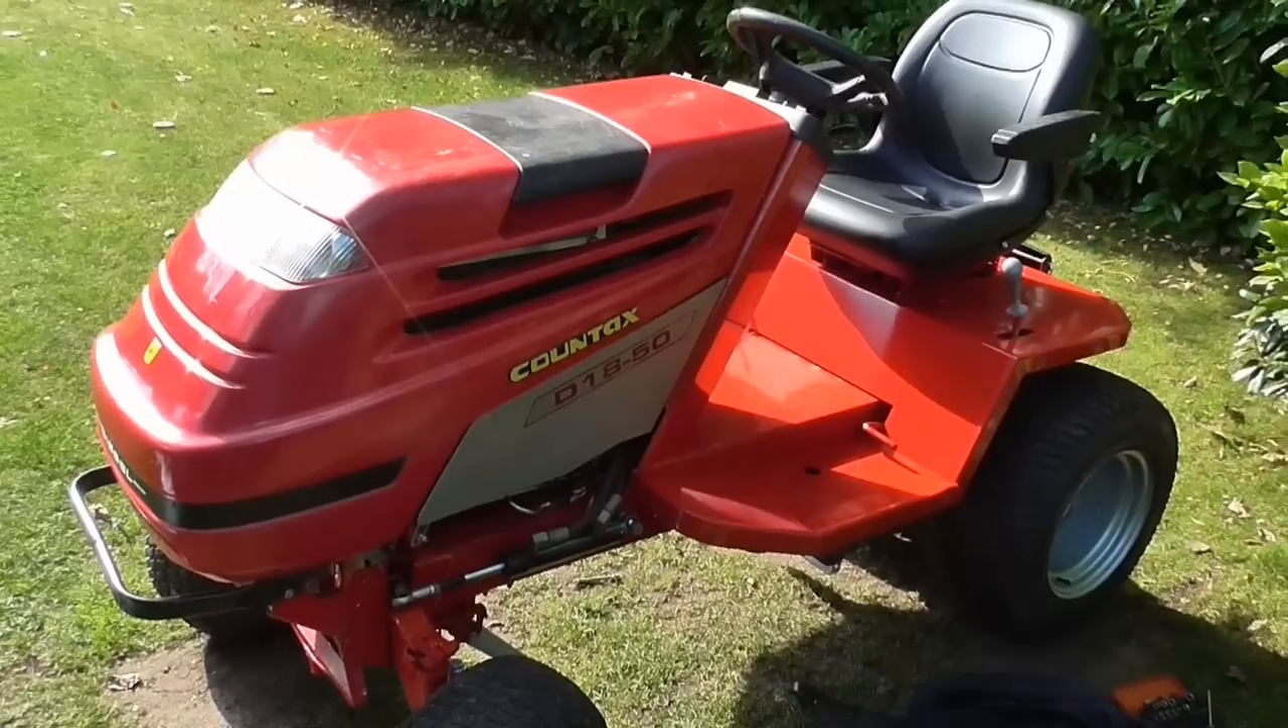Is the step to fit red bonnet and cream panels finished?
Yes.